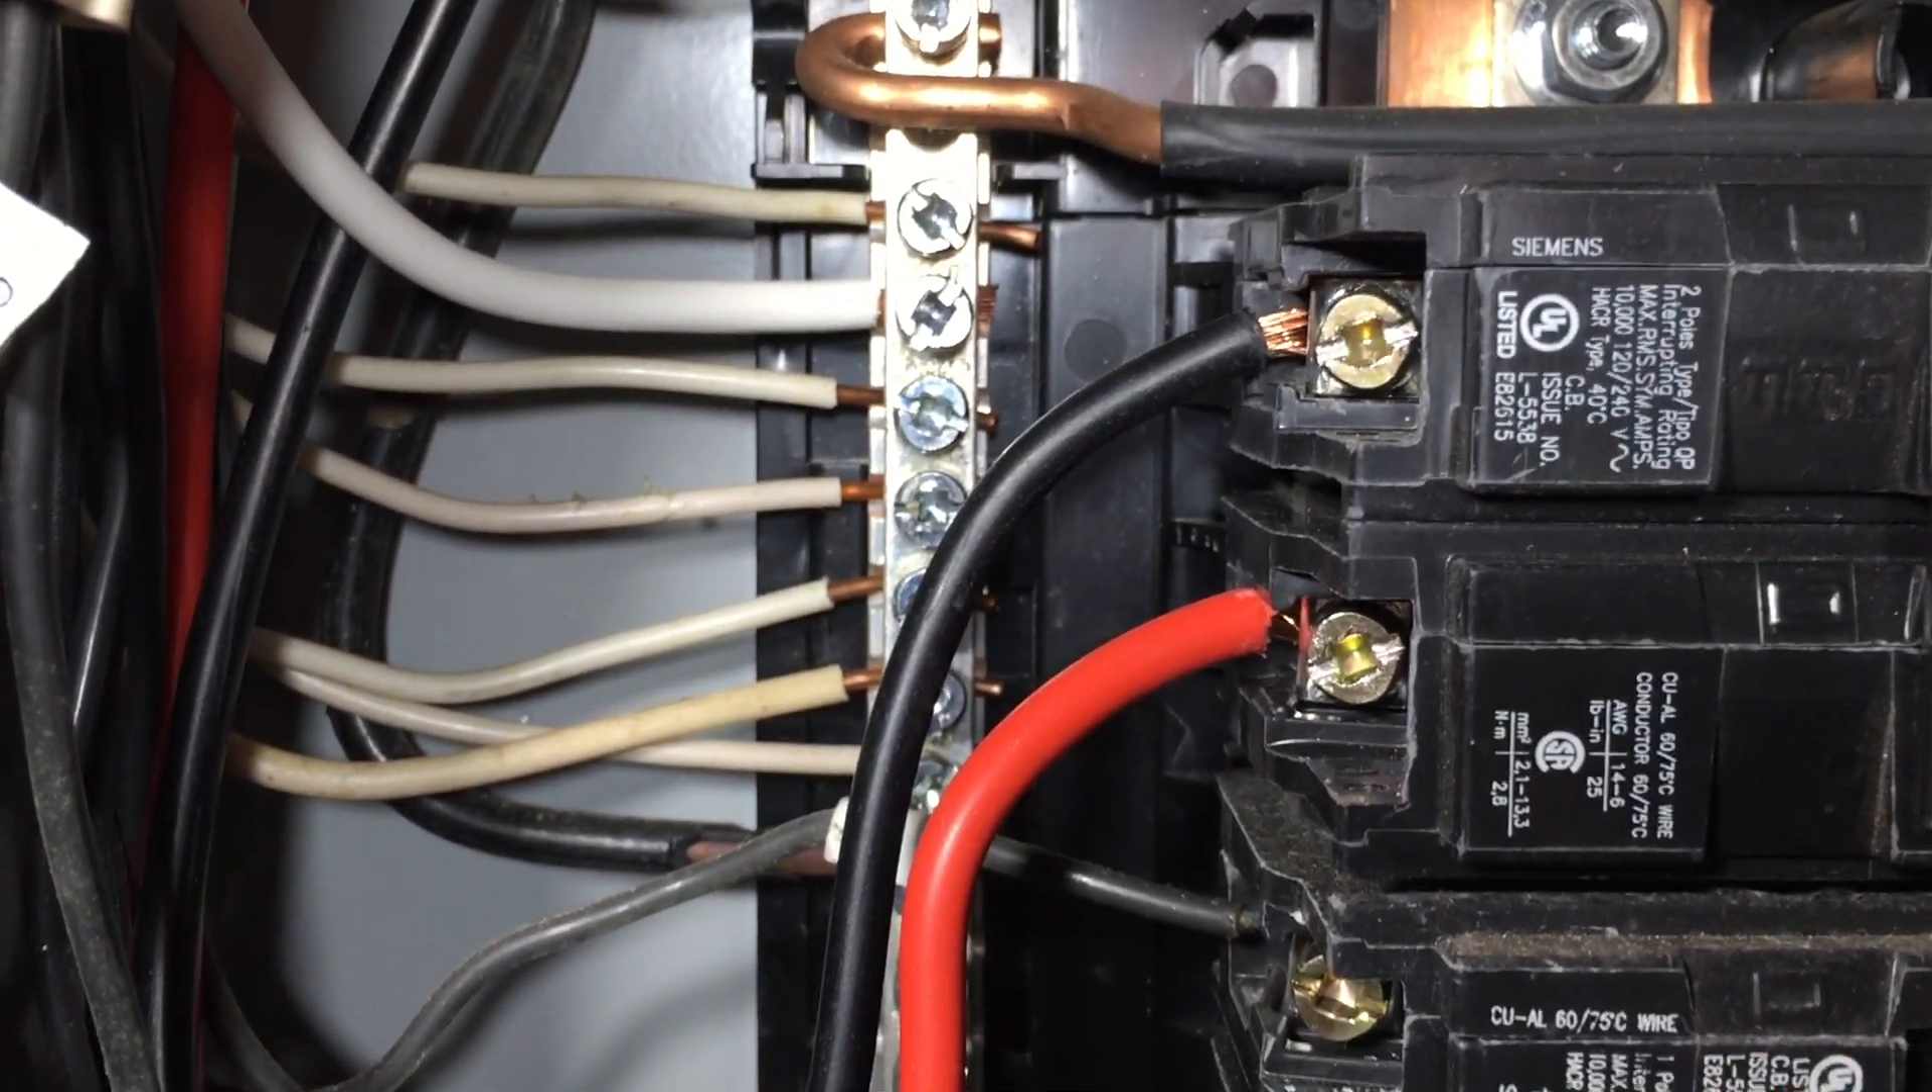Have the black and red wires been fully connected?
Yes.